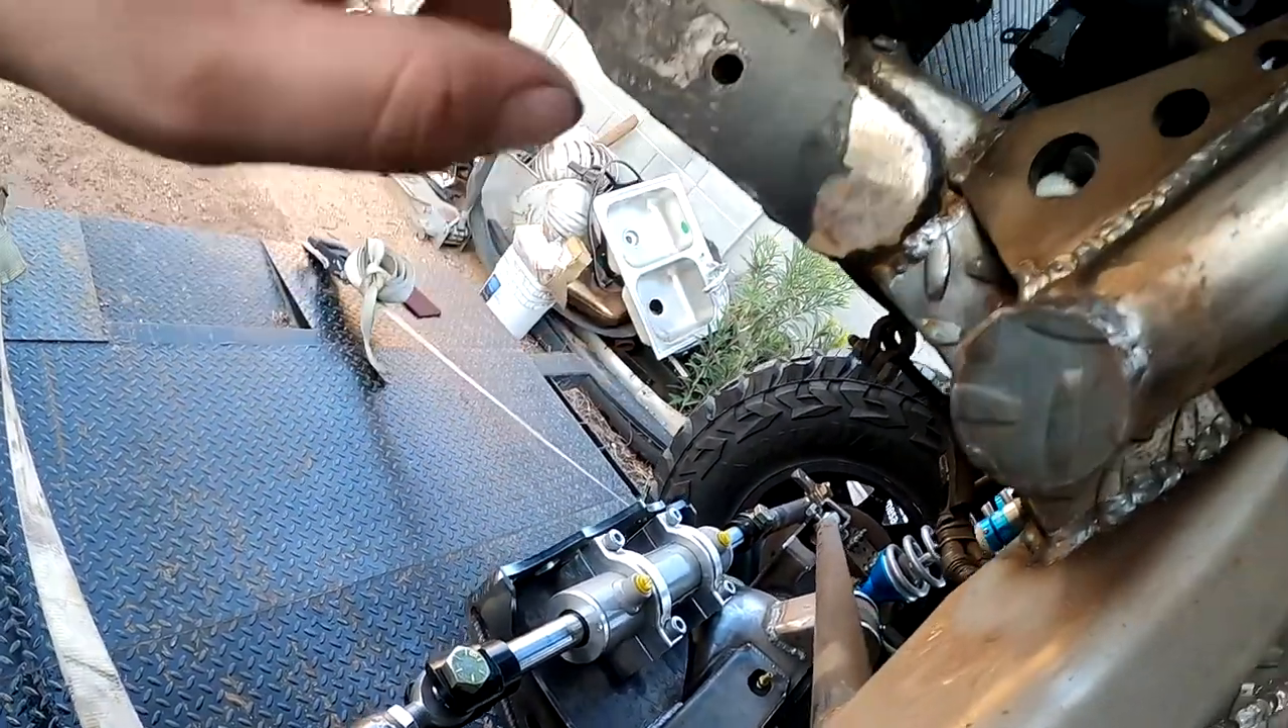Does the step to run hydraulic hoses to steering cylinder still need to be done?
Yes.